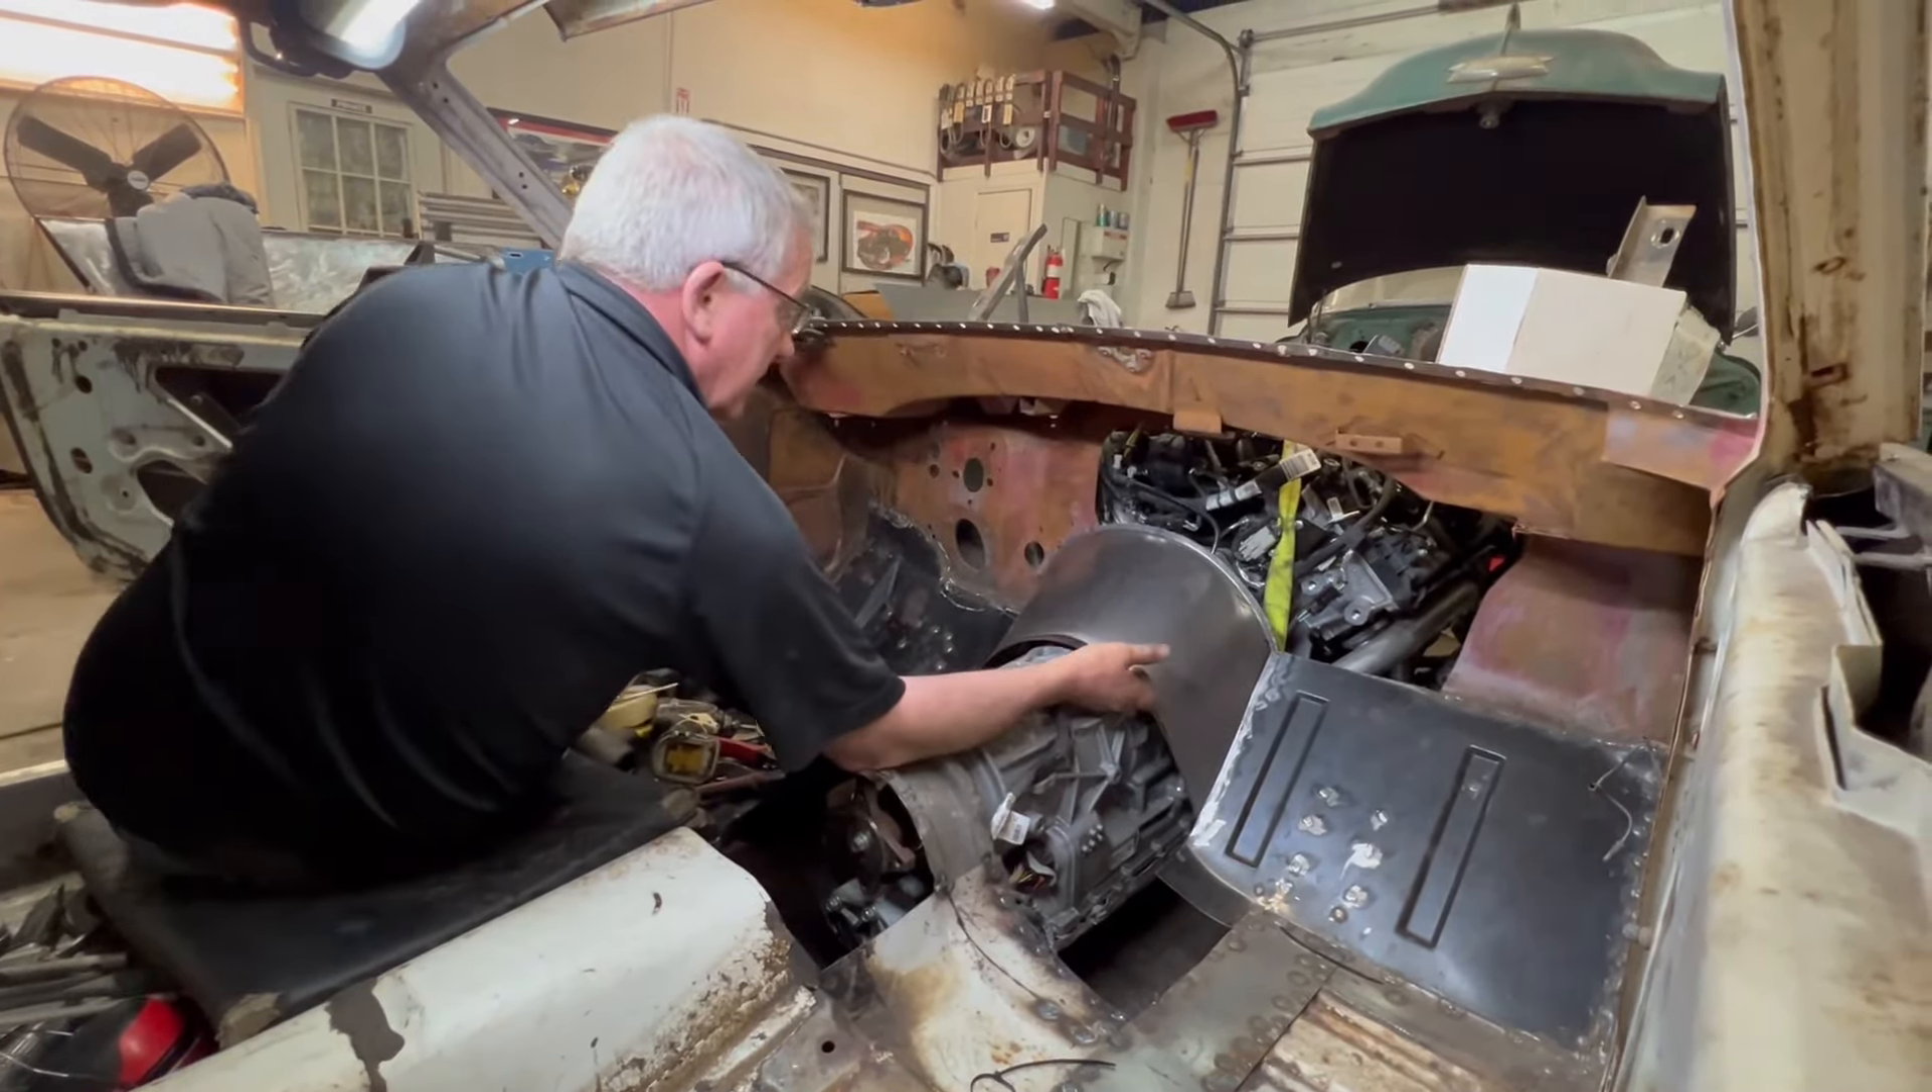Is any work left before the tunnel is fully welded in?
Yes.